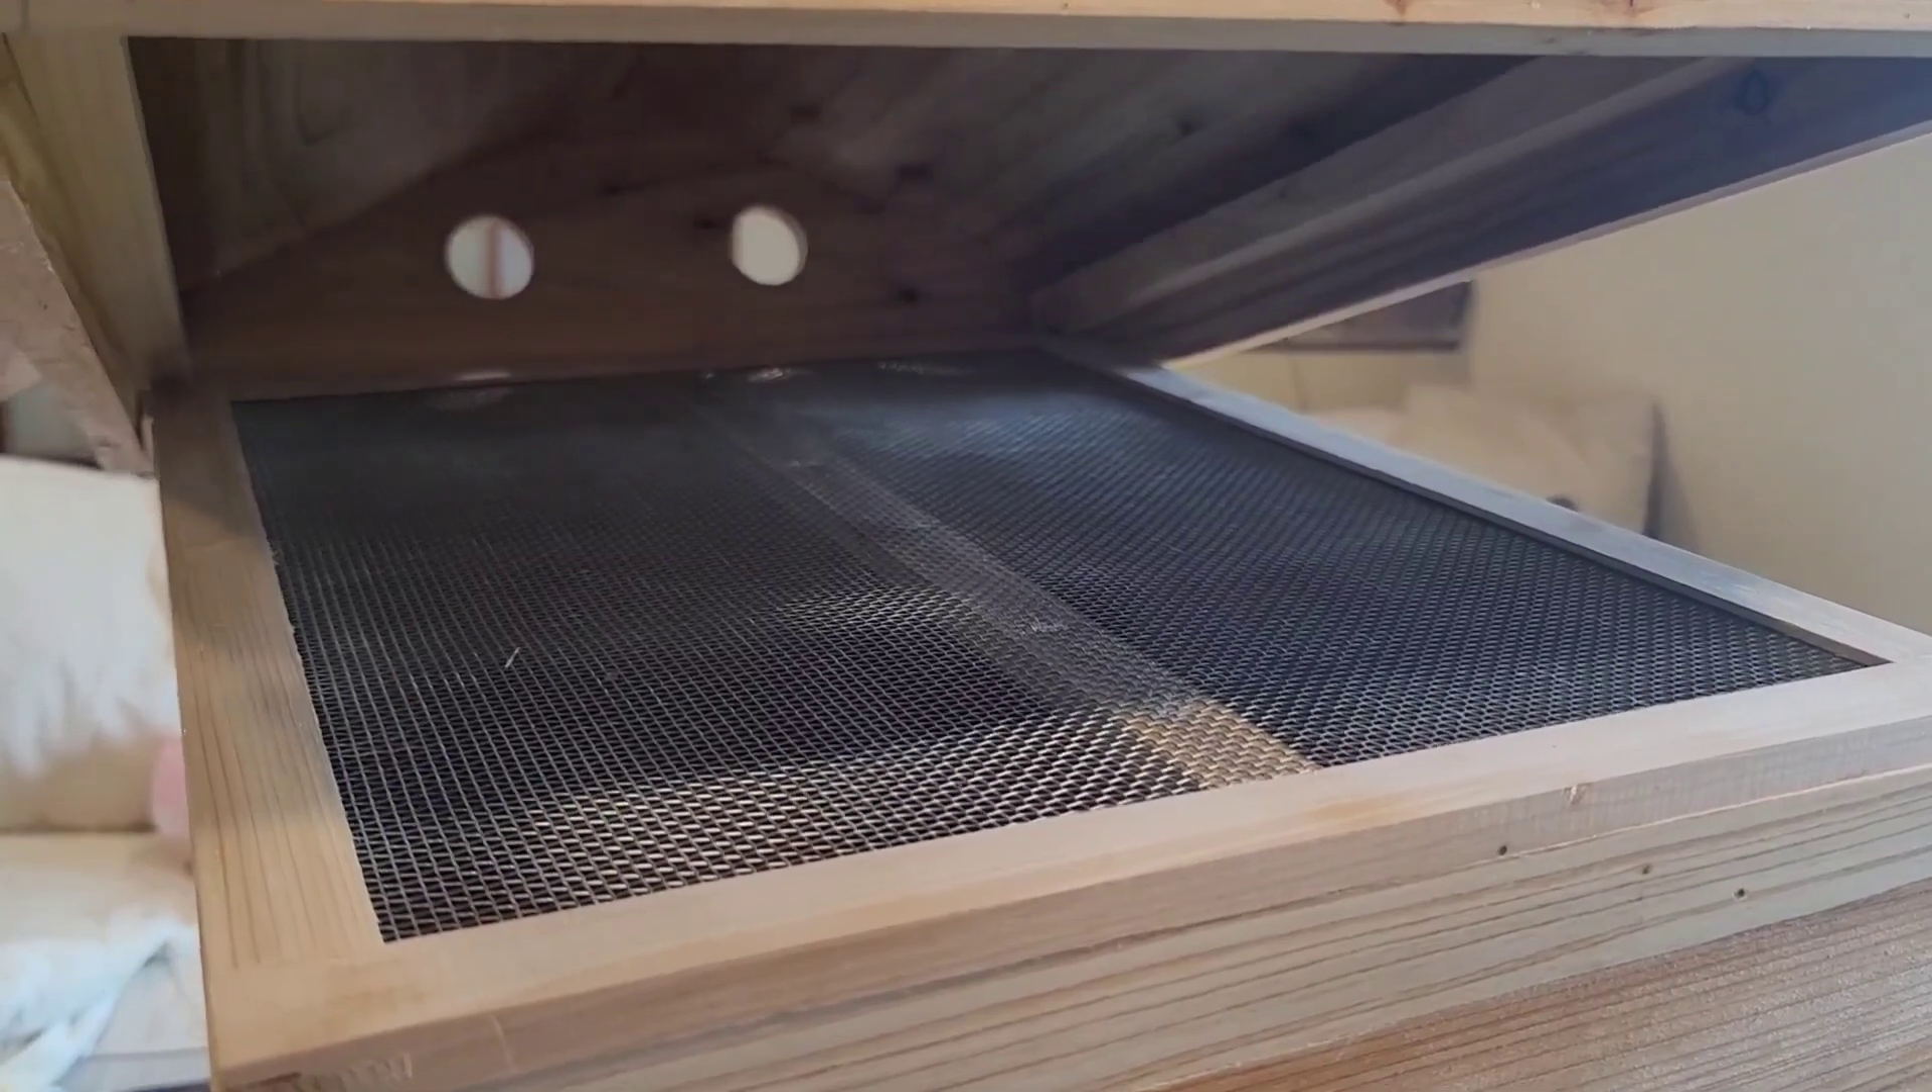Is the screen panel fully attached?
Yes.